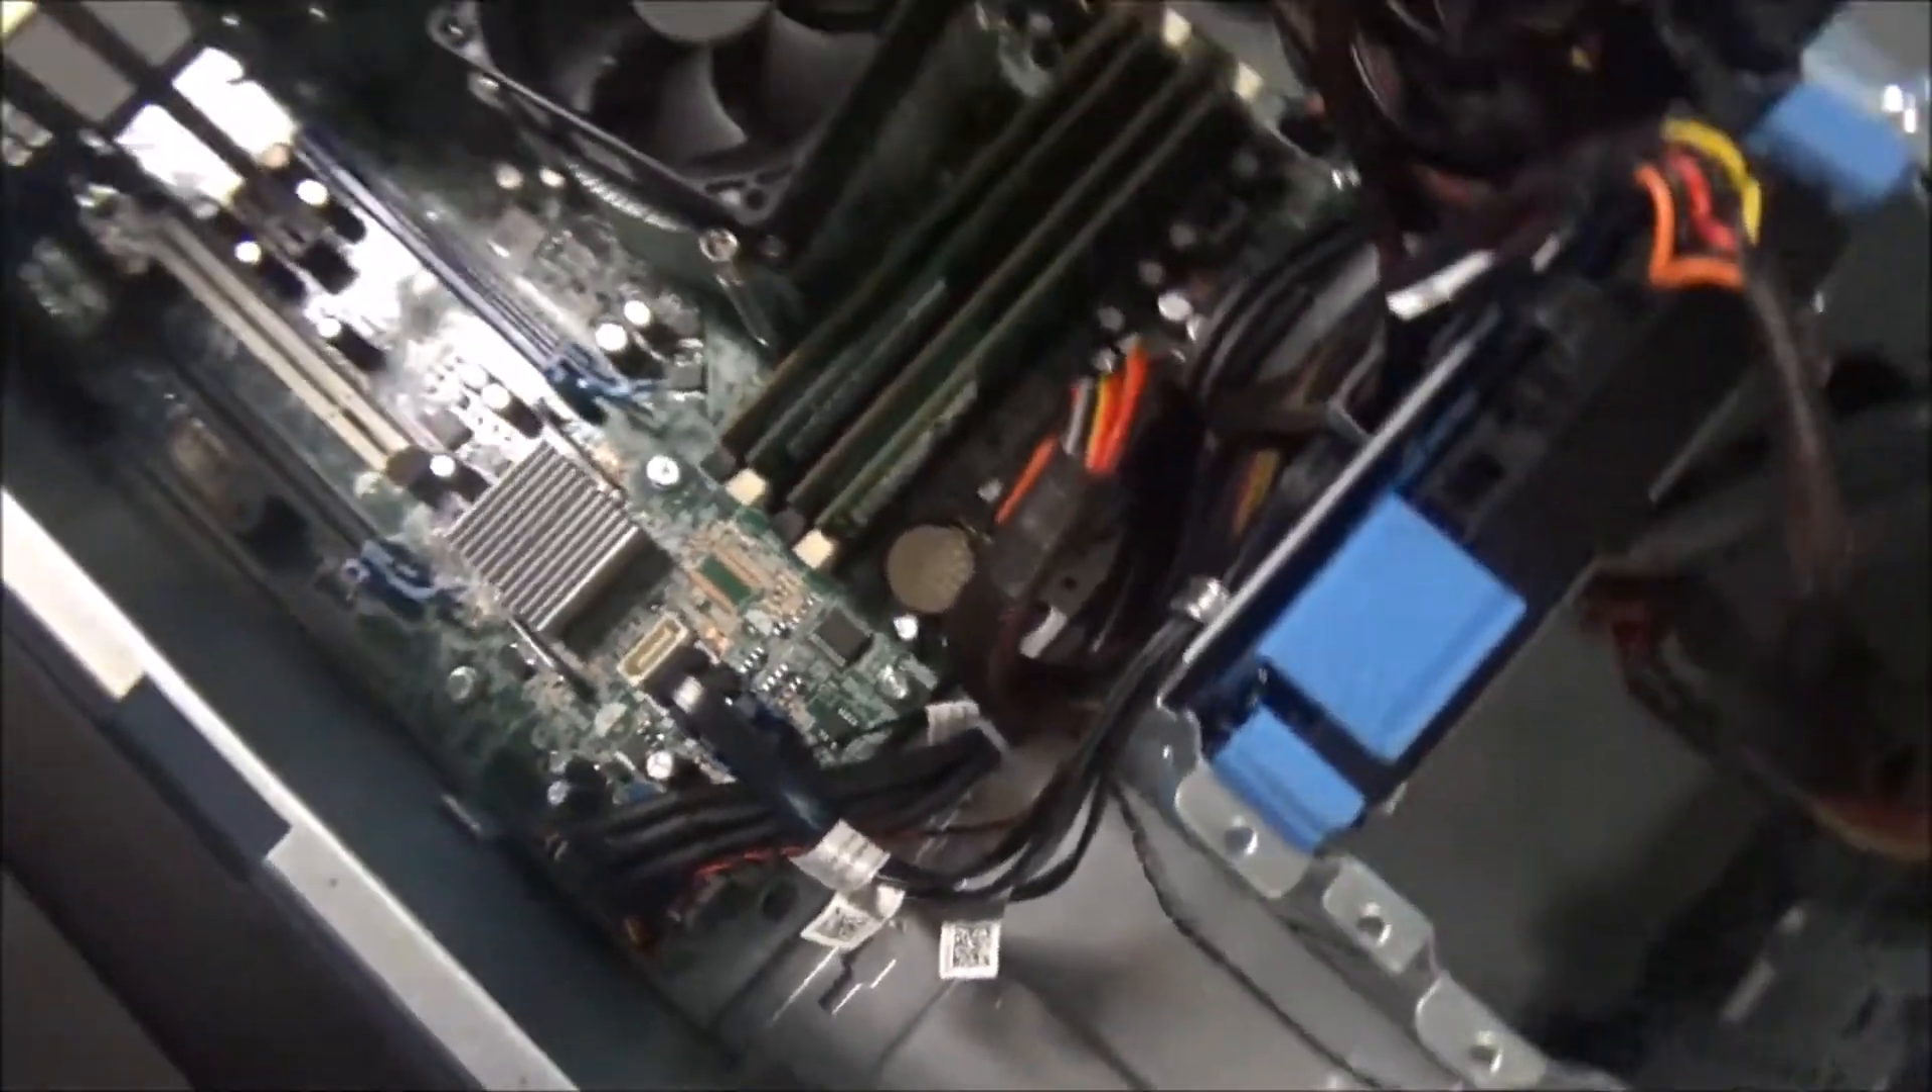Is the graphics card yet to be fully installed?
Yes.